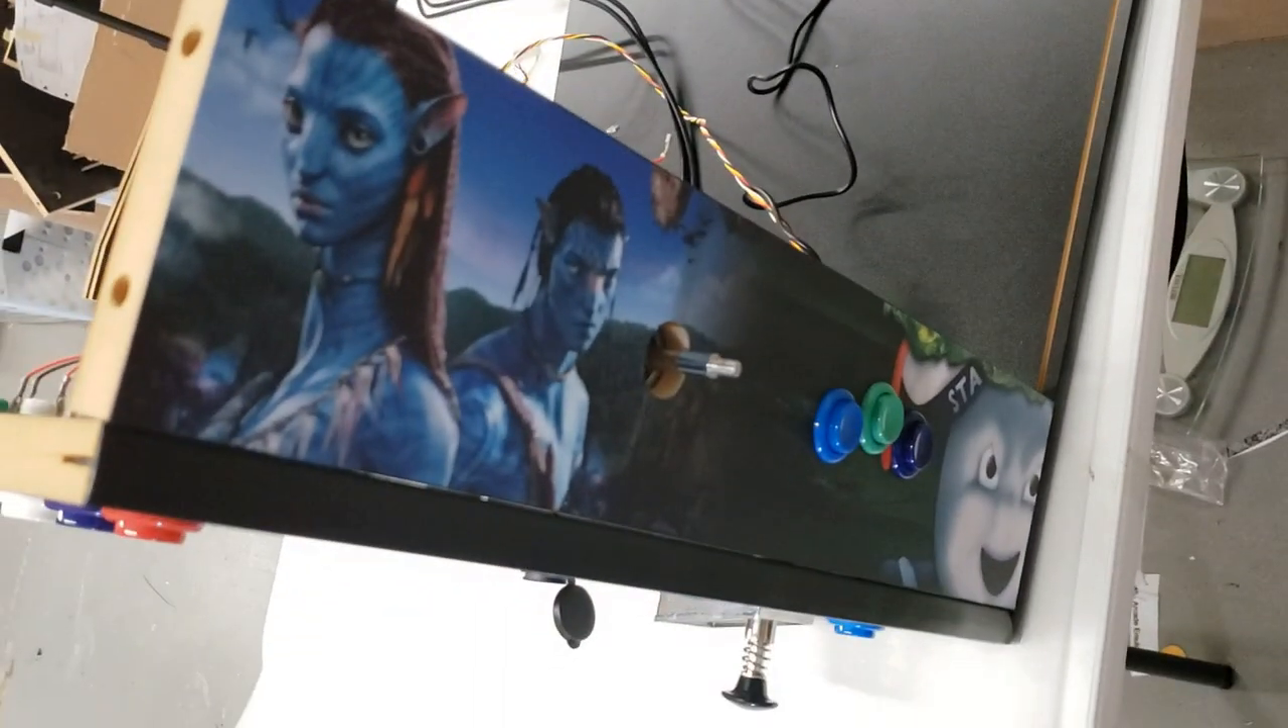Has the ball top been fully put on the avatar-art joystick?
No.